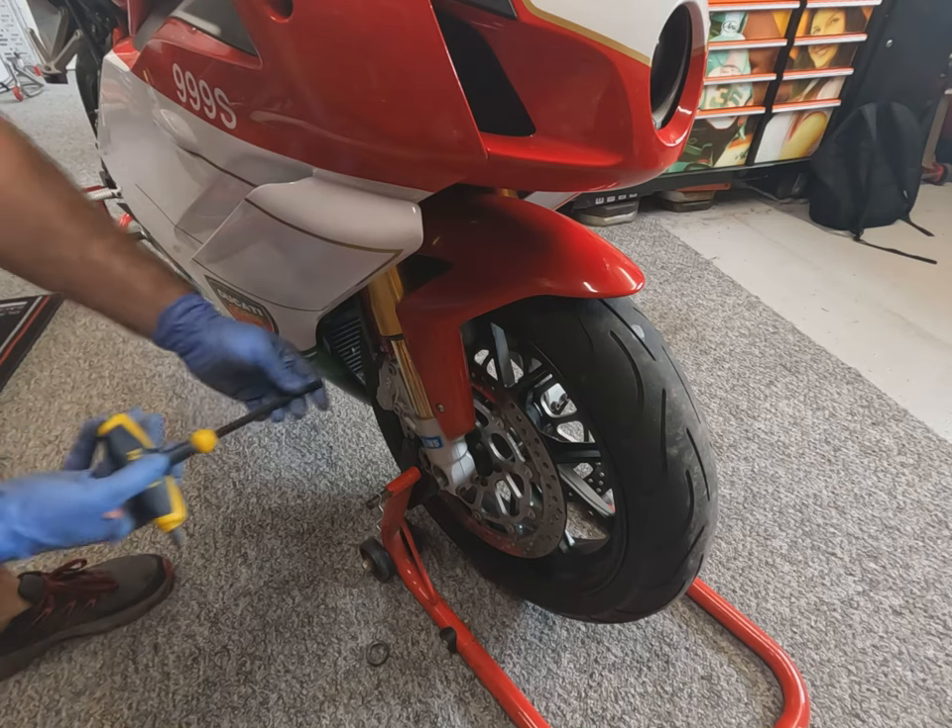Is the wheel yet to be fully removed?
Yes.